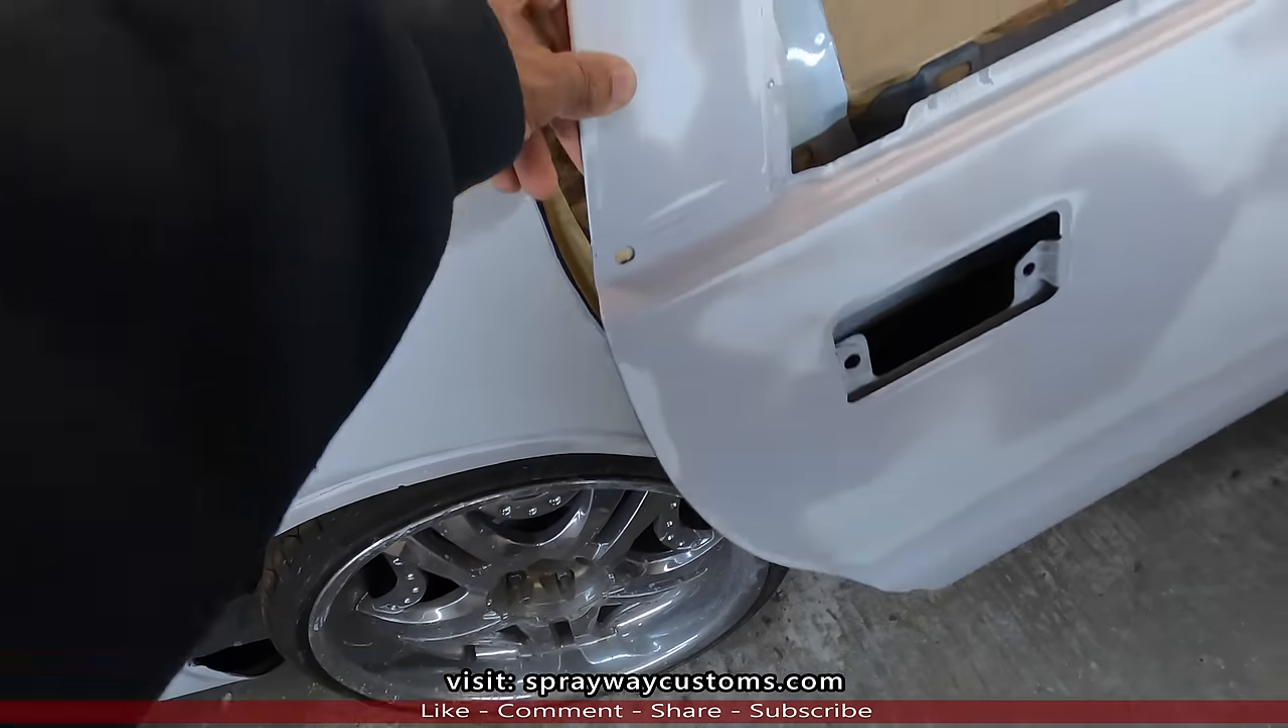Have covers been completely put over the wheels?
No.